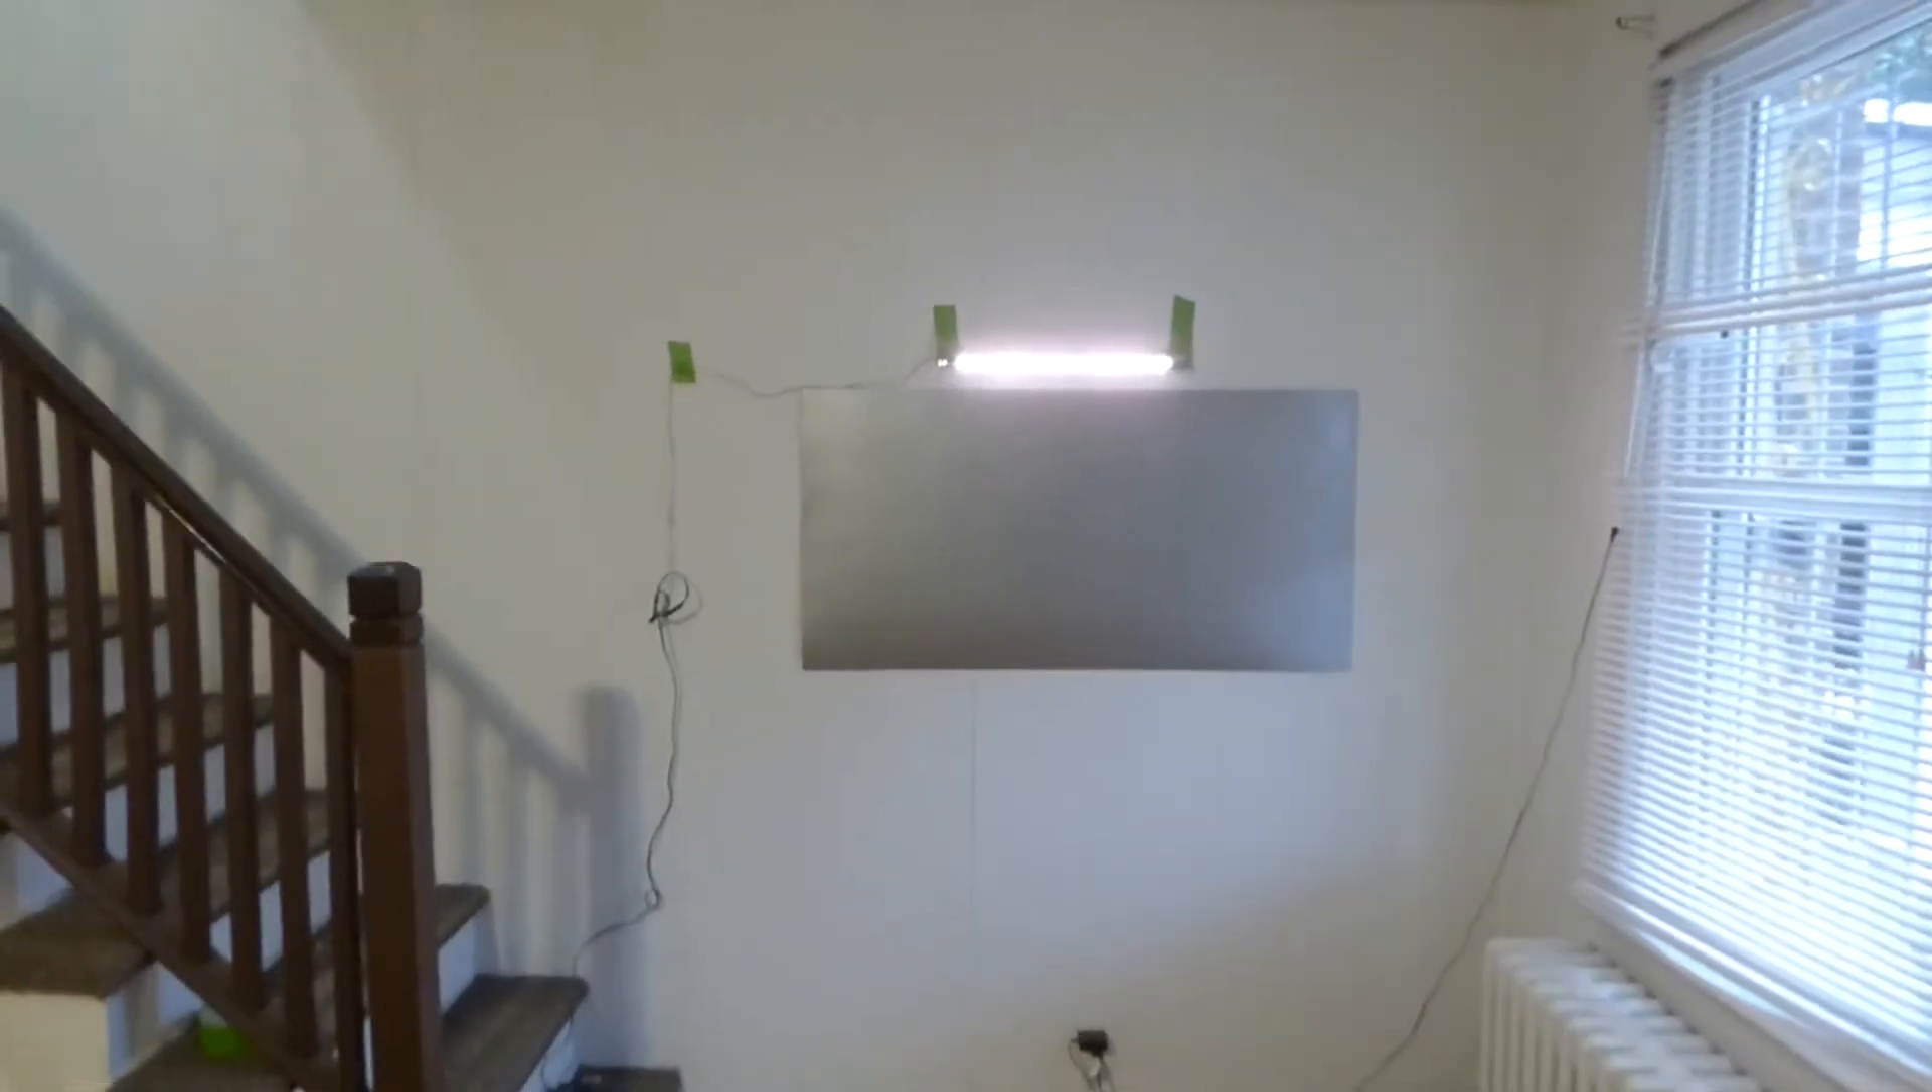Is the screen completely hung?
Yes.